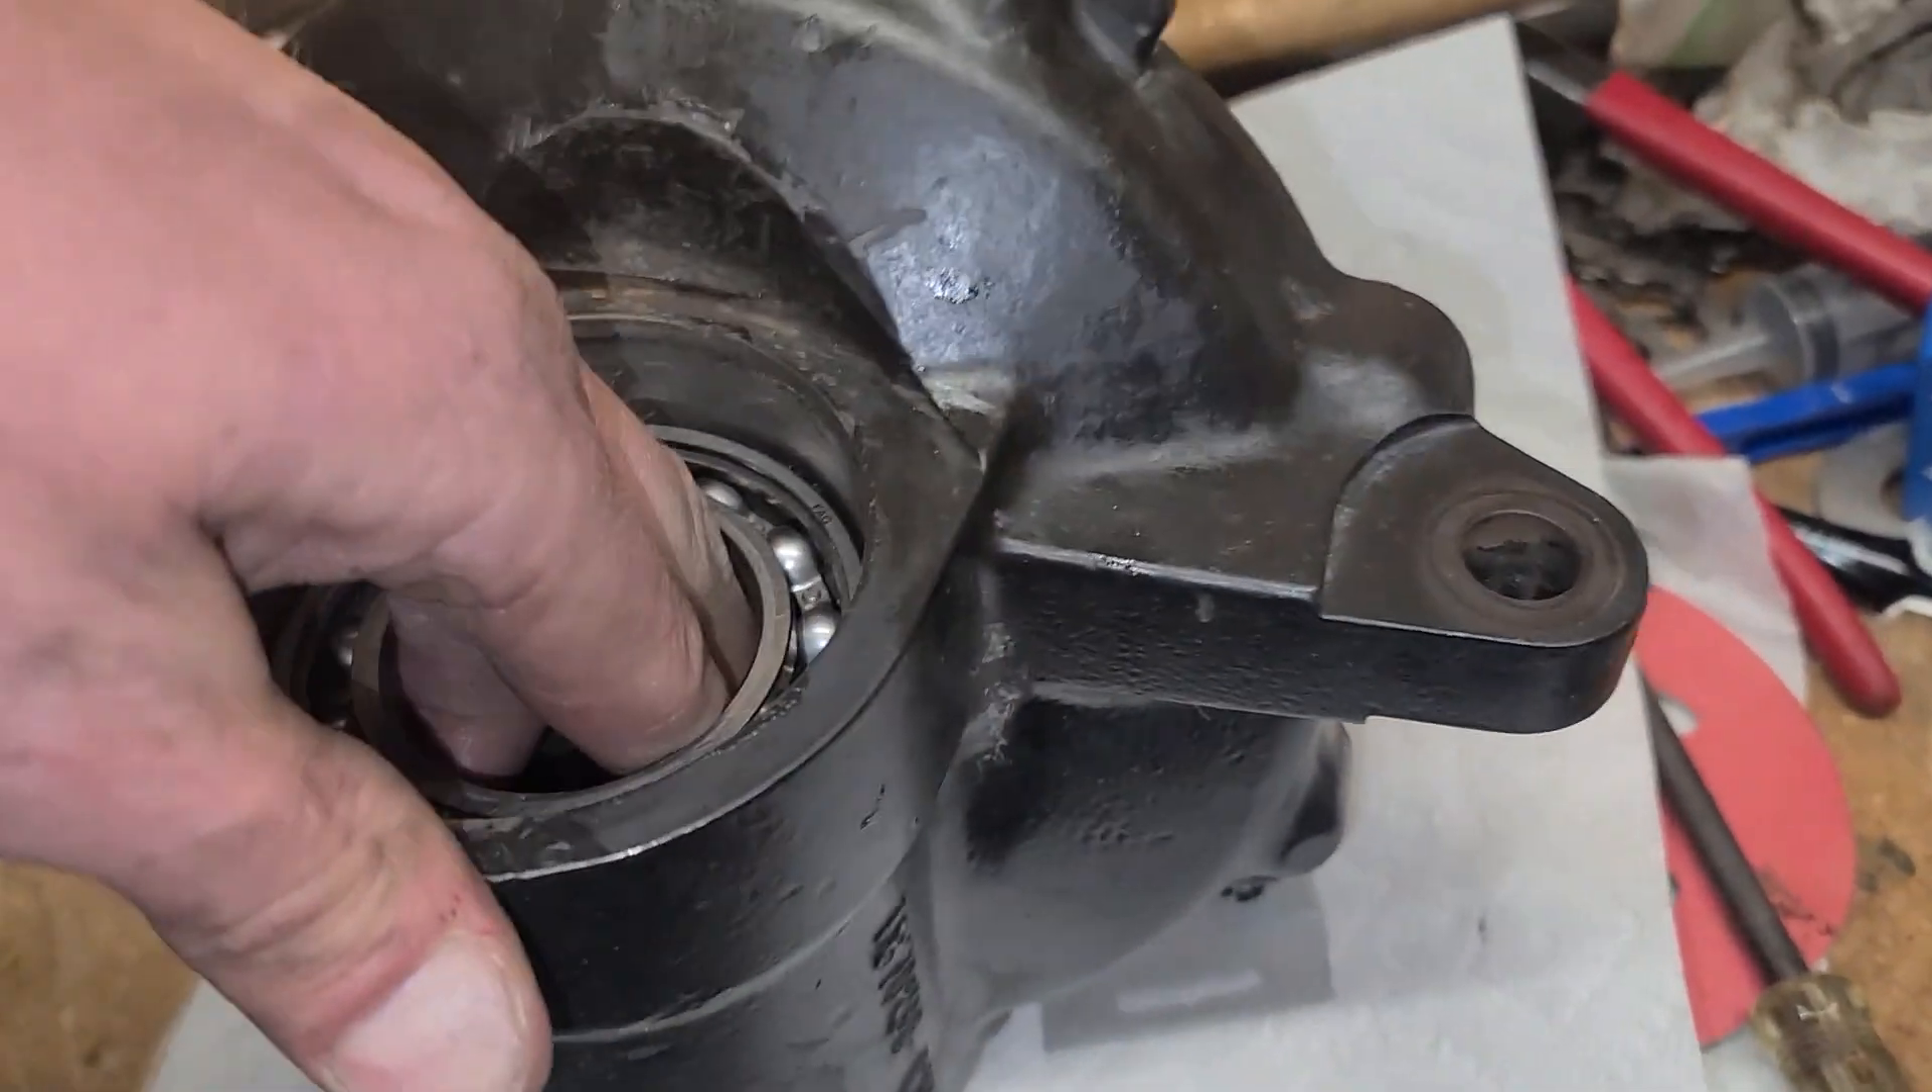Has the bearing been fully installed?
Yes.